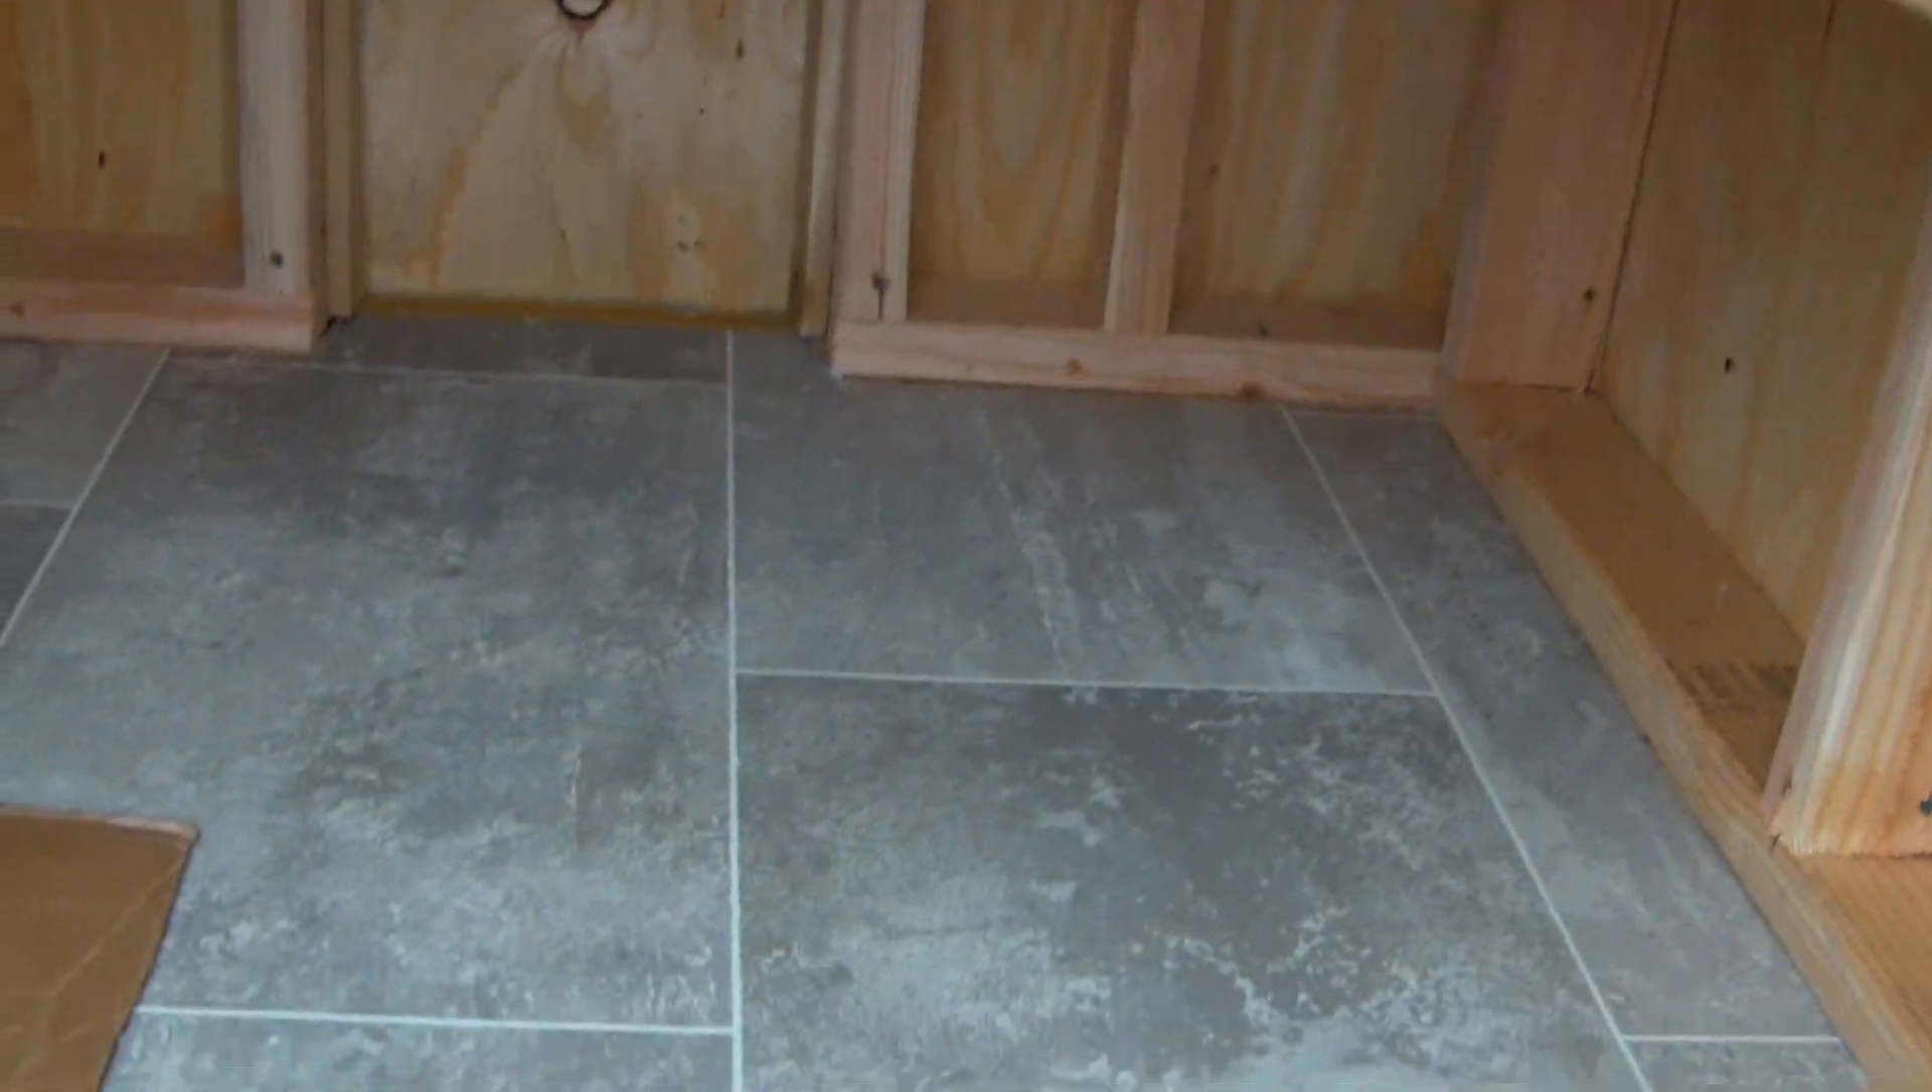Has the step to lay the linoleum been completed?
Yes.